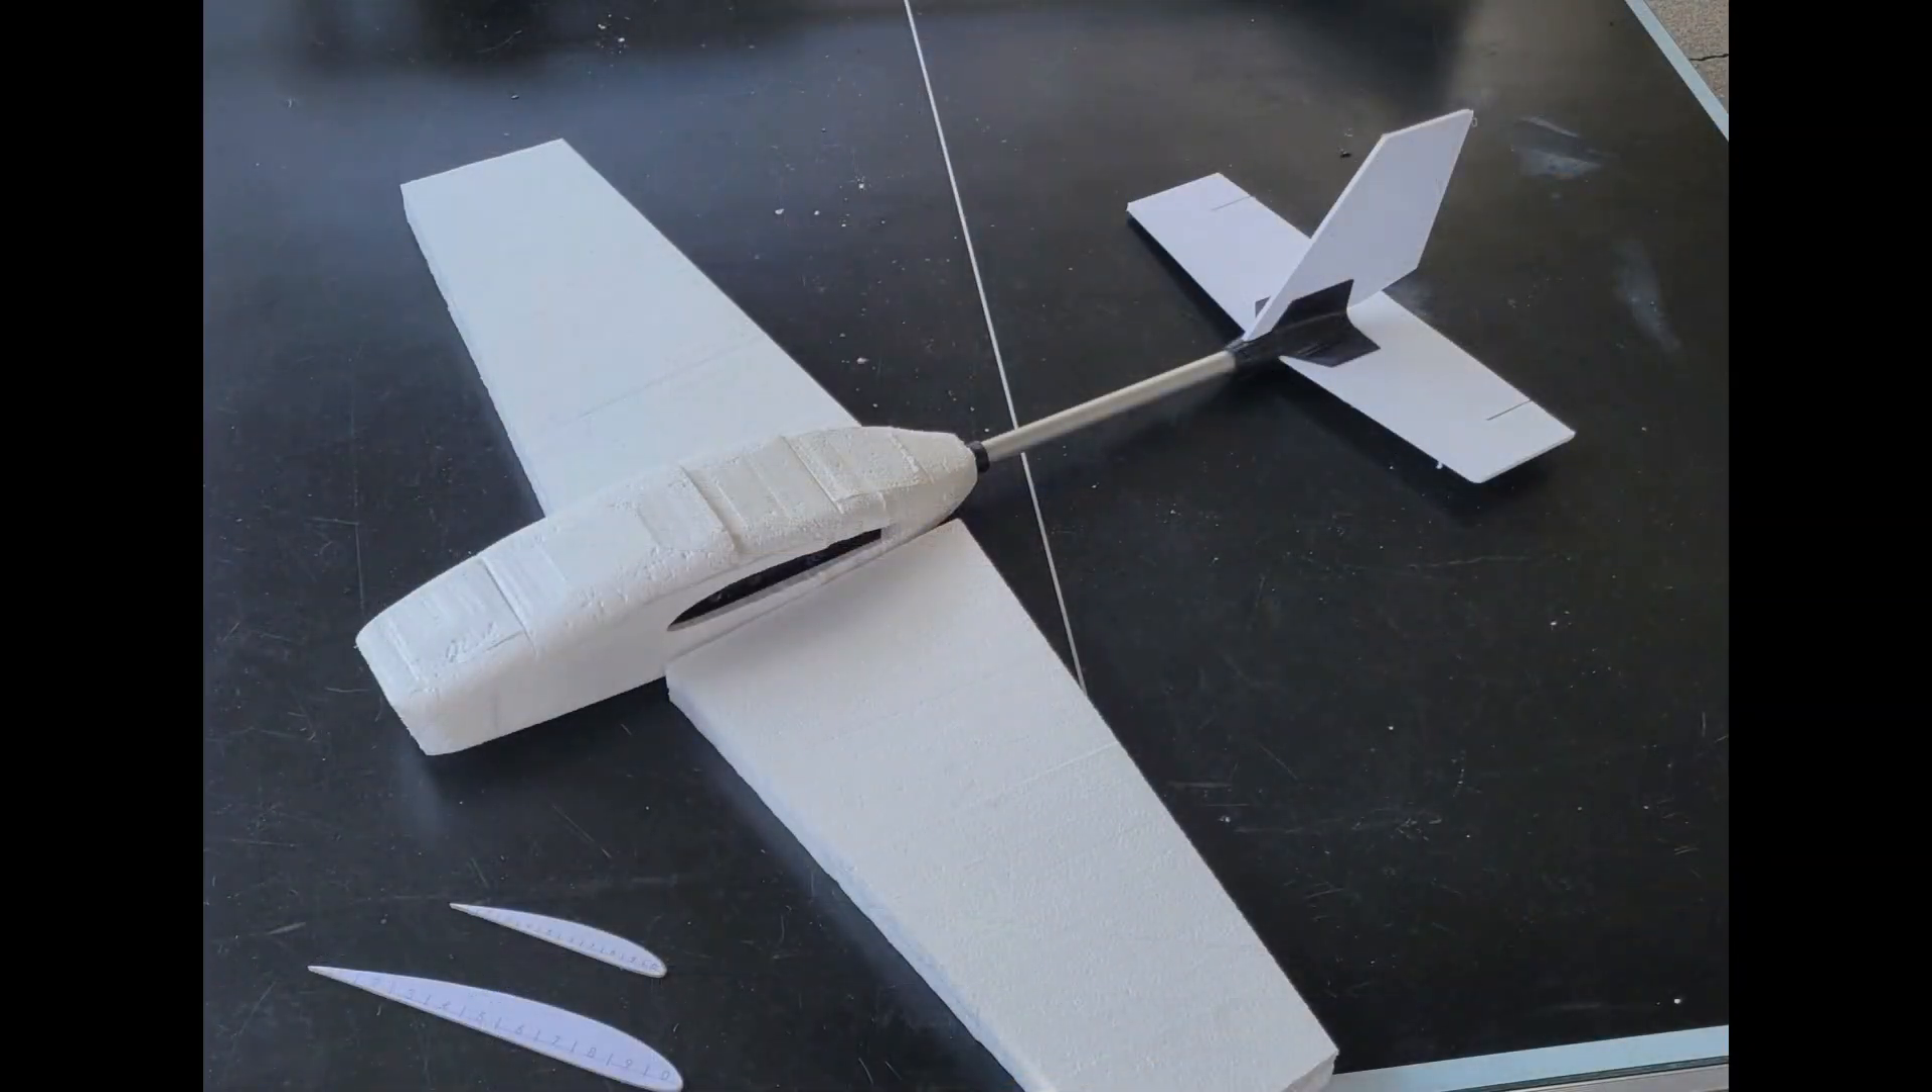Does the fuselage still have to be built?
No.